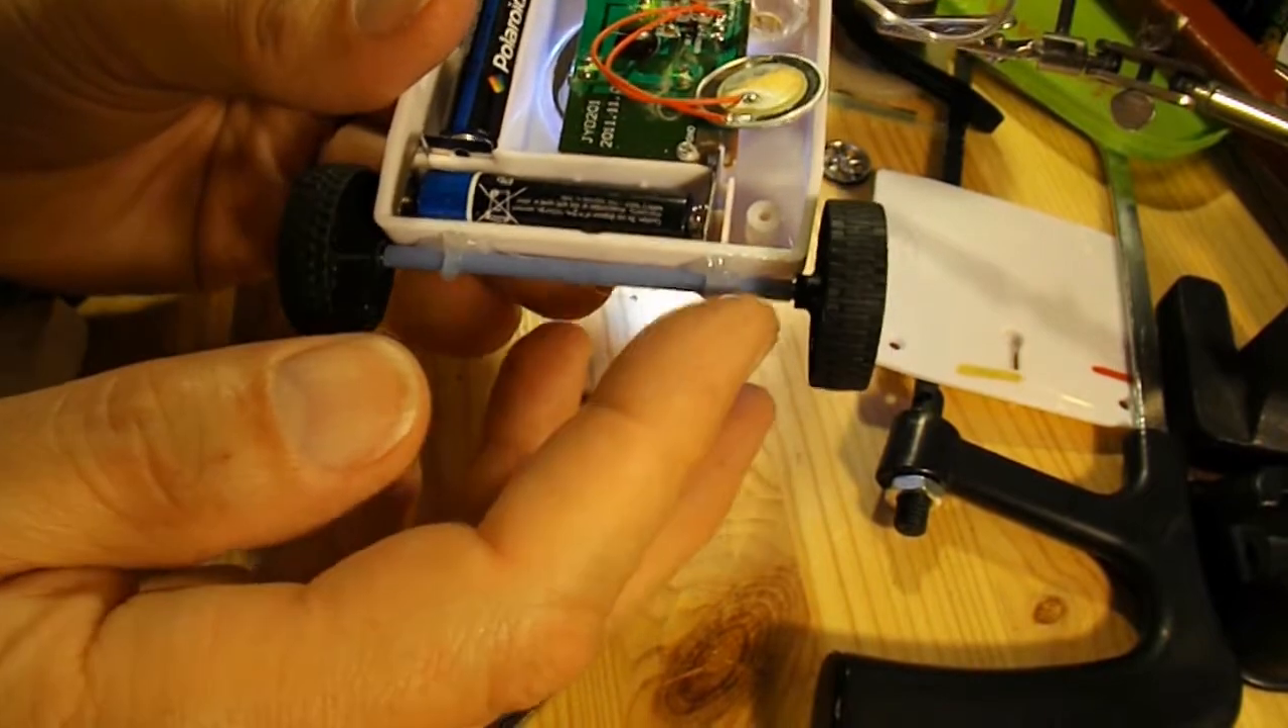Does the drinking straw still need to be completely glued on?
No.